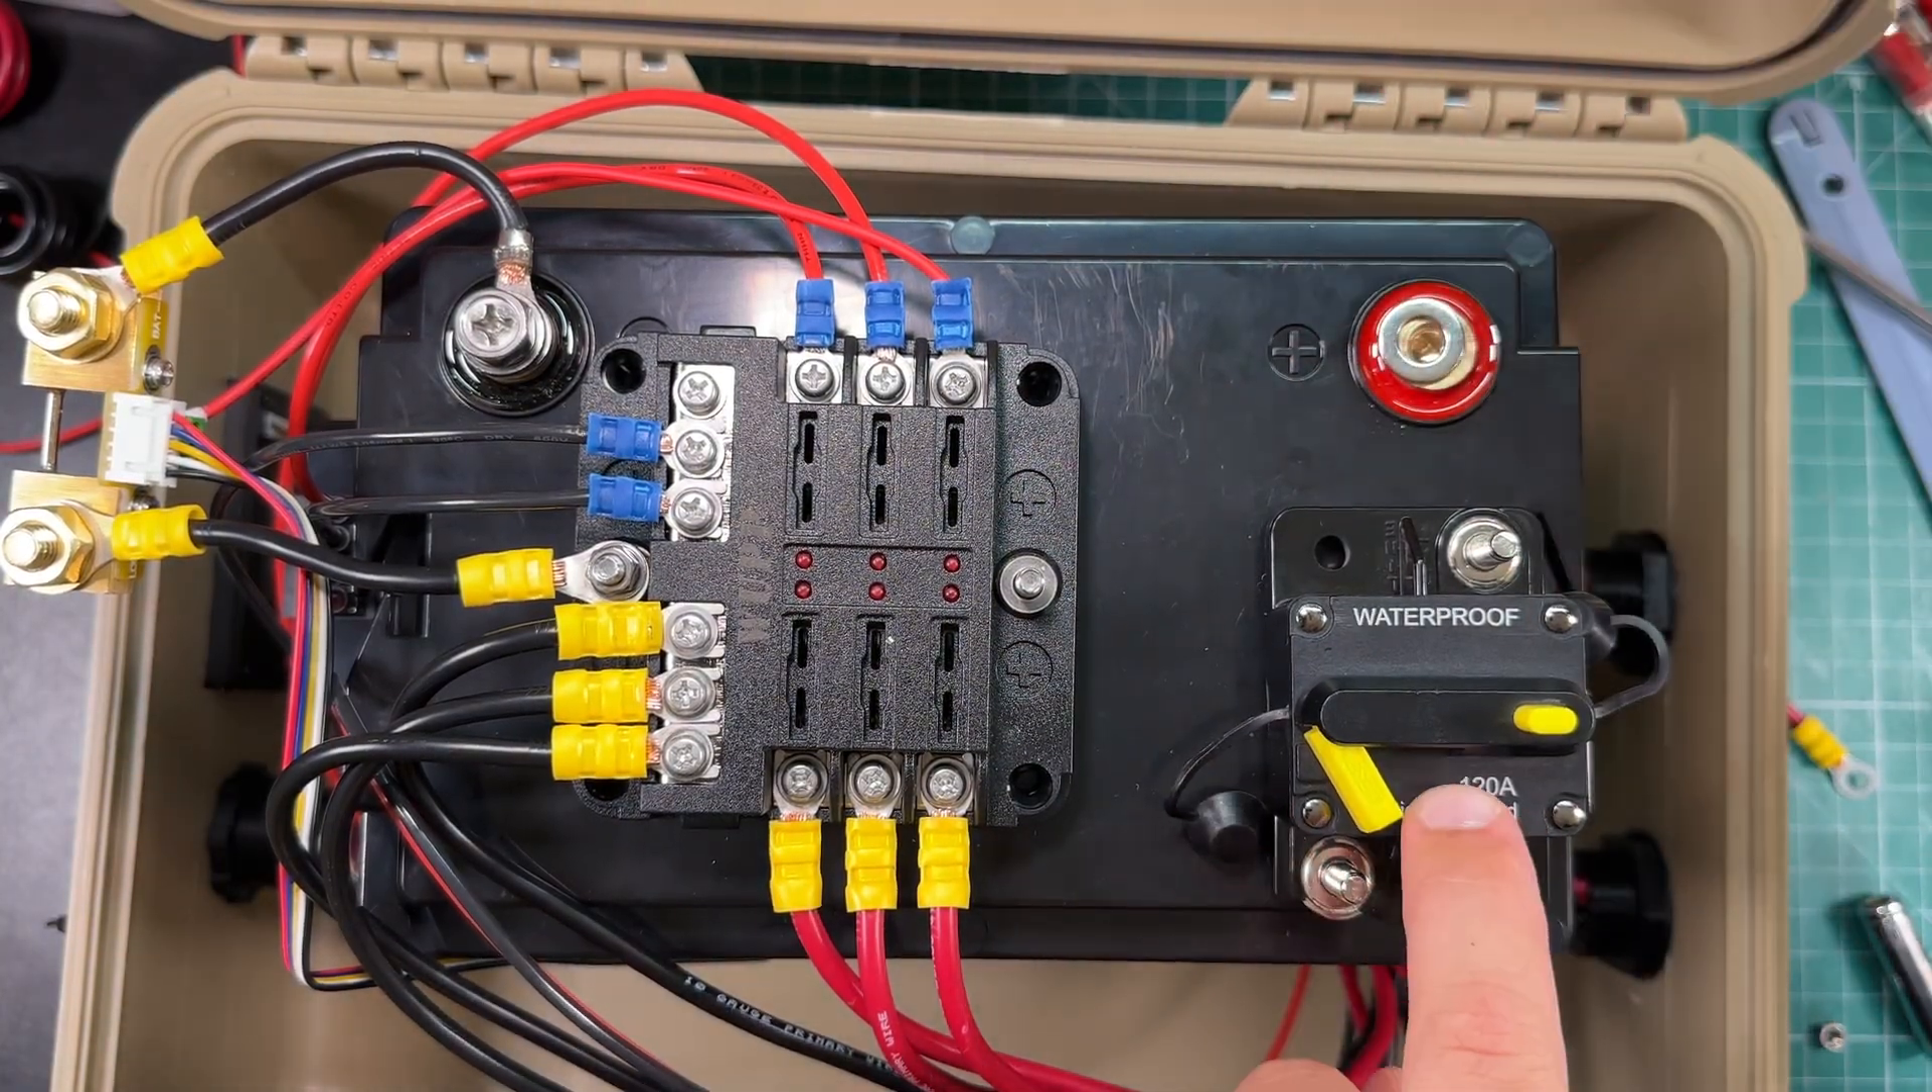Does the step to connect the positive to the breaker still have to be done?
Yes.